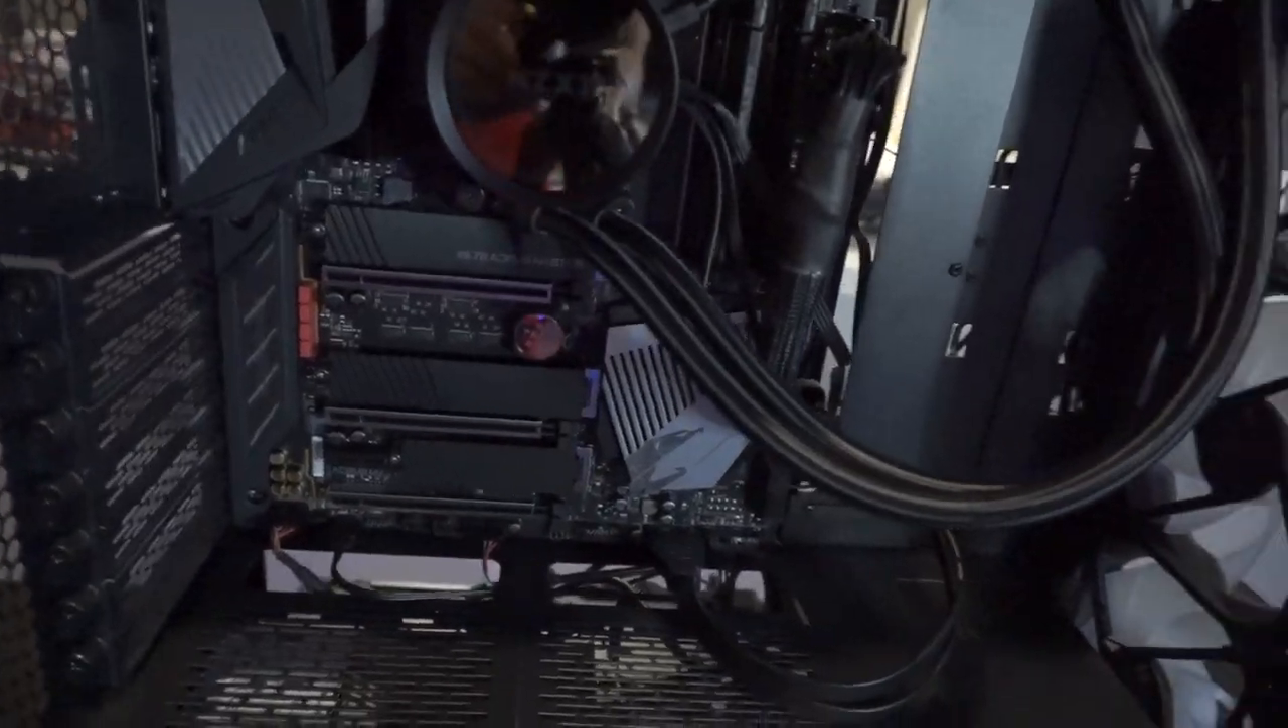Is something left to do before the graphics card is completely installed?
Yes.